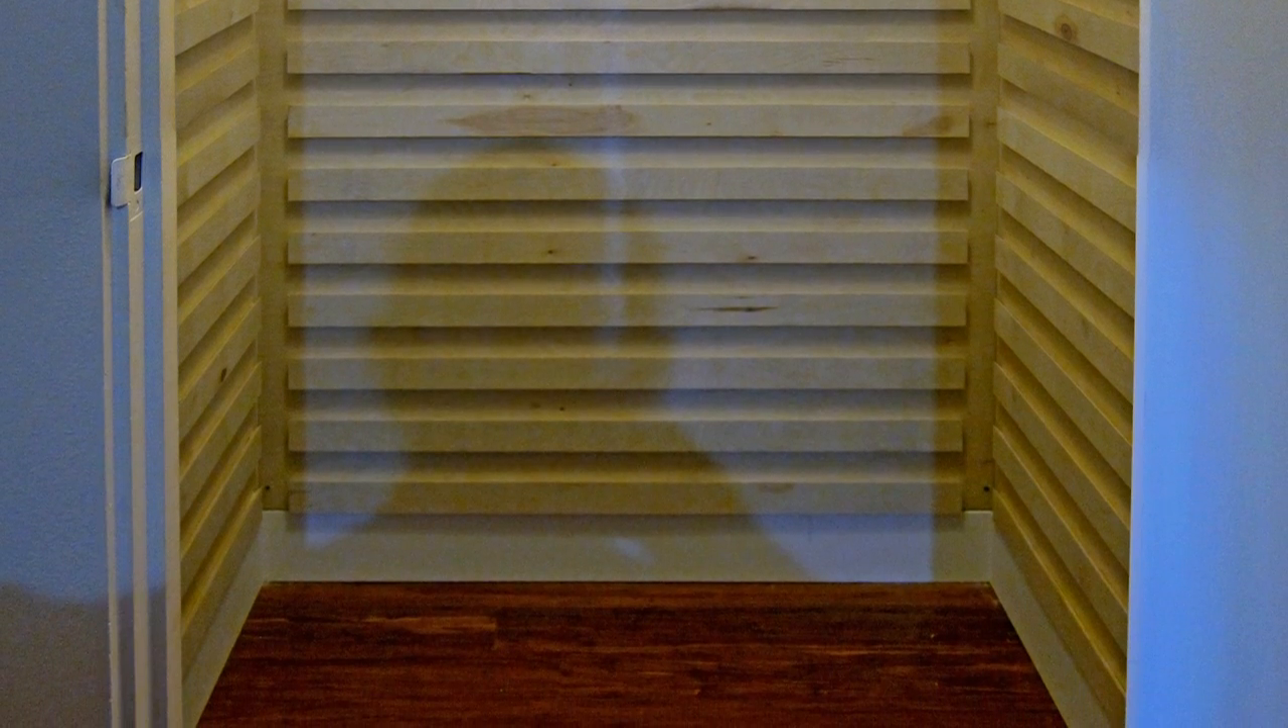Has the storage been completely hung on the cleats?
No.